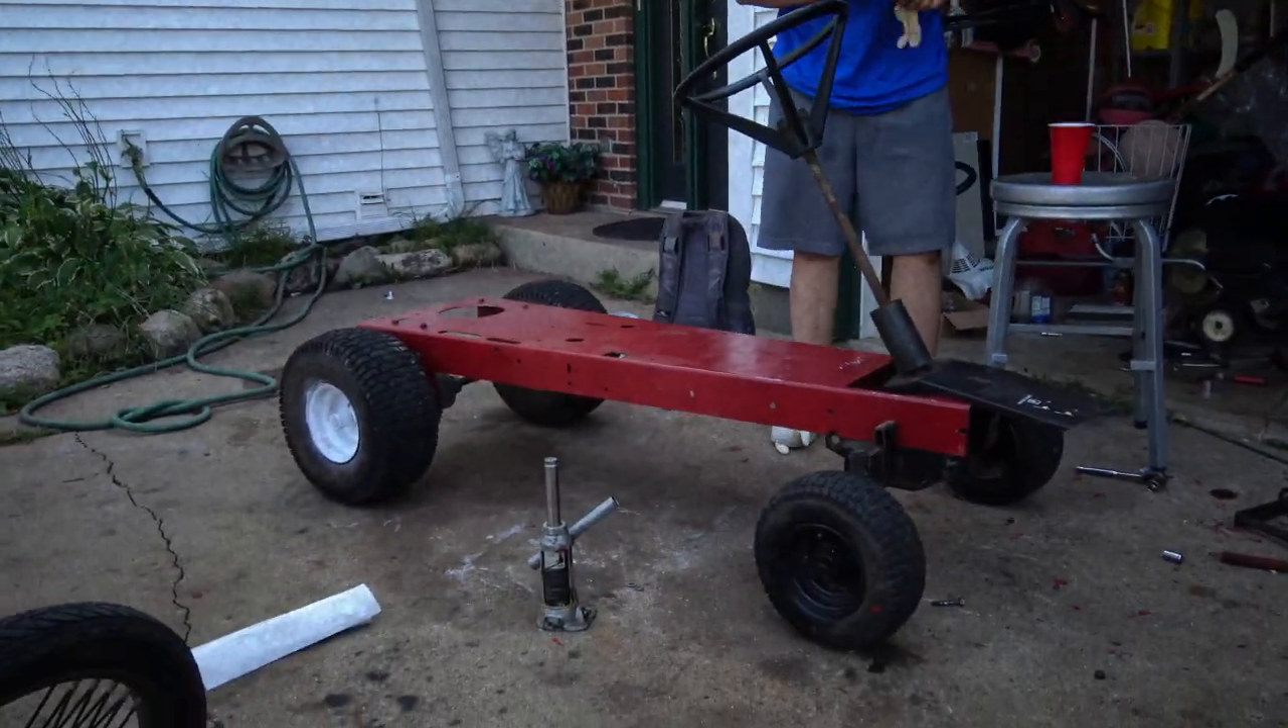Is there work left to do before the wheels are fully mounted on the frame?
No.